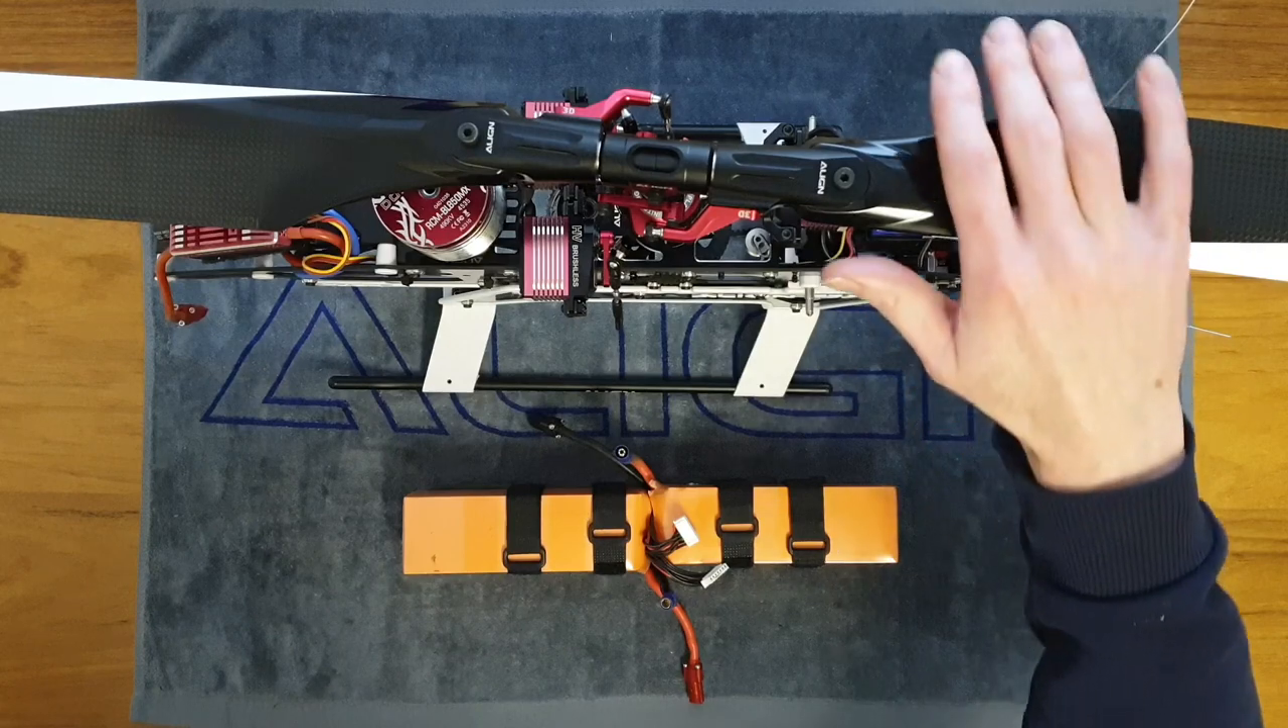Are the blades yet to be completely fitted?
No.